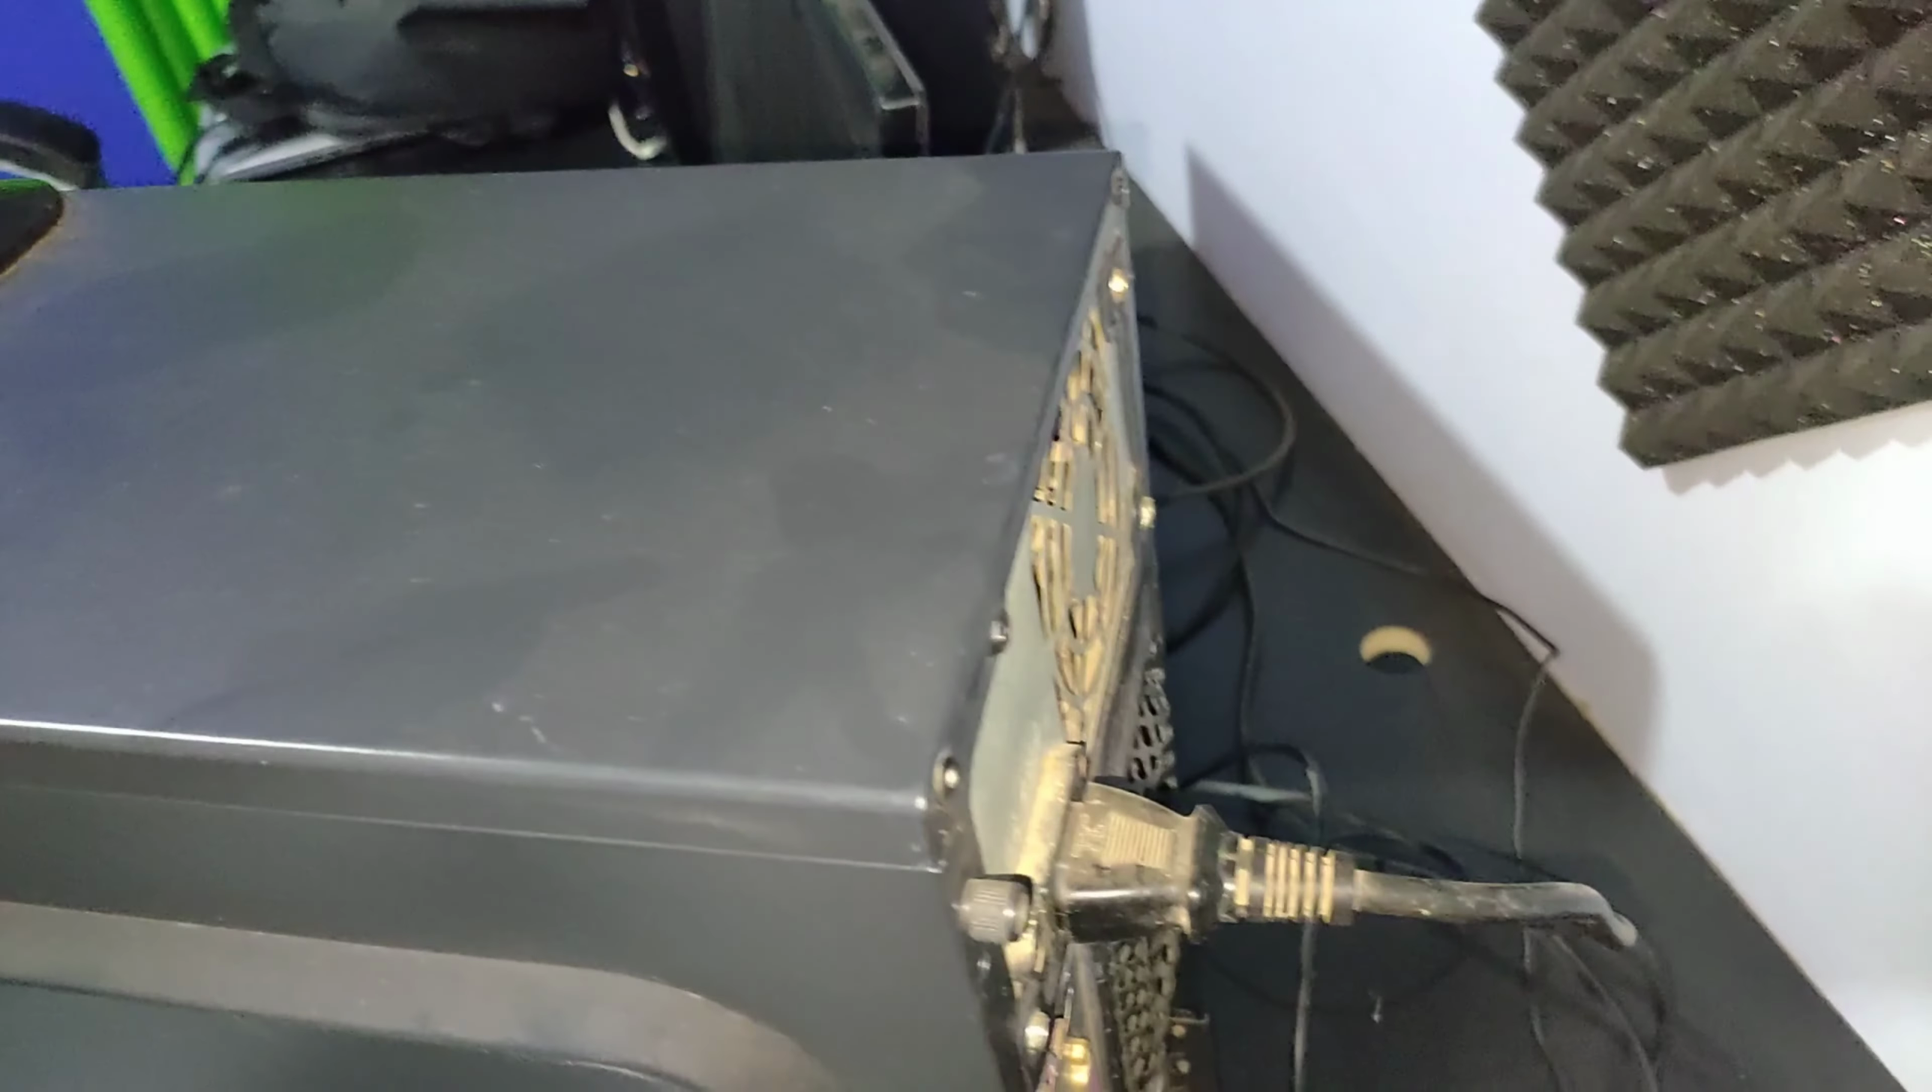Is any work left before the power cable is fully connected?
No.